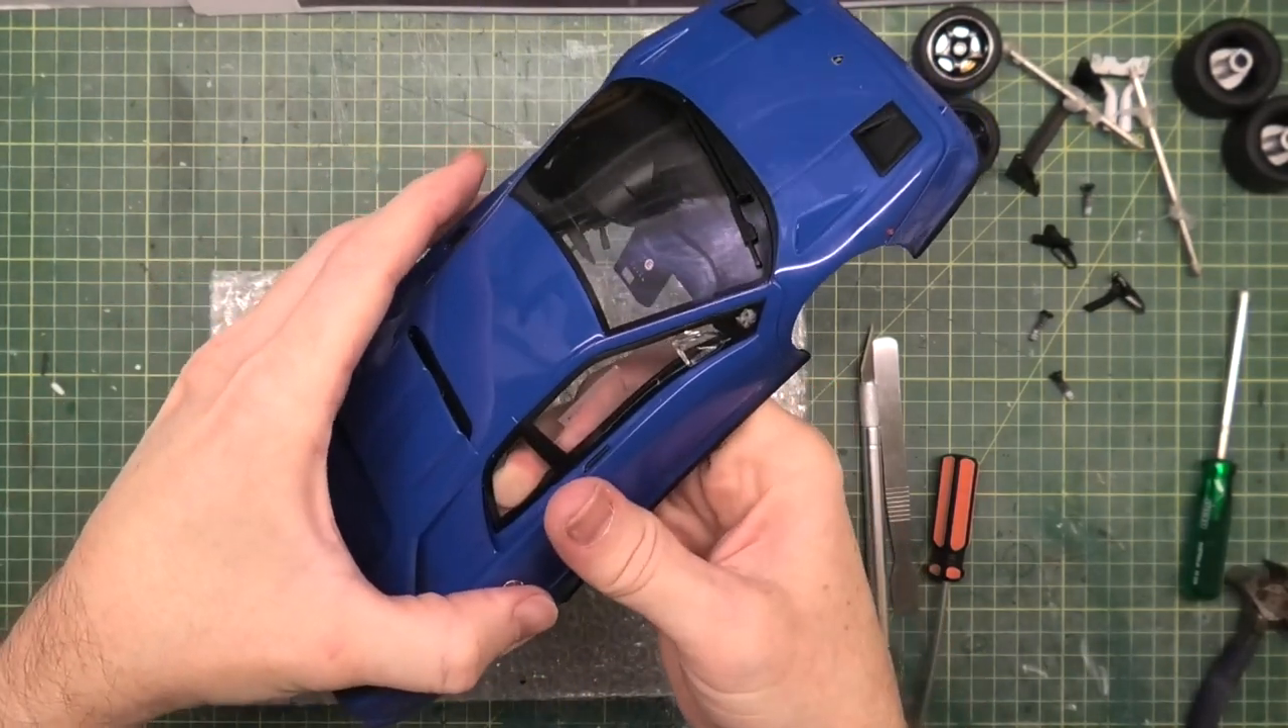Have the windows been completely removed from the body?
No.